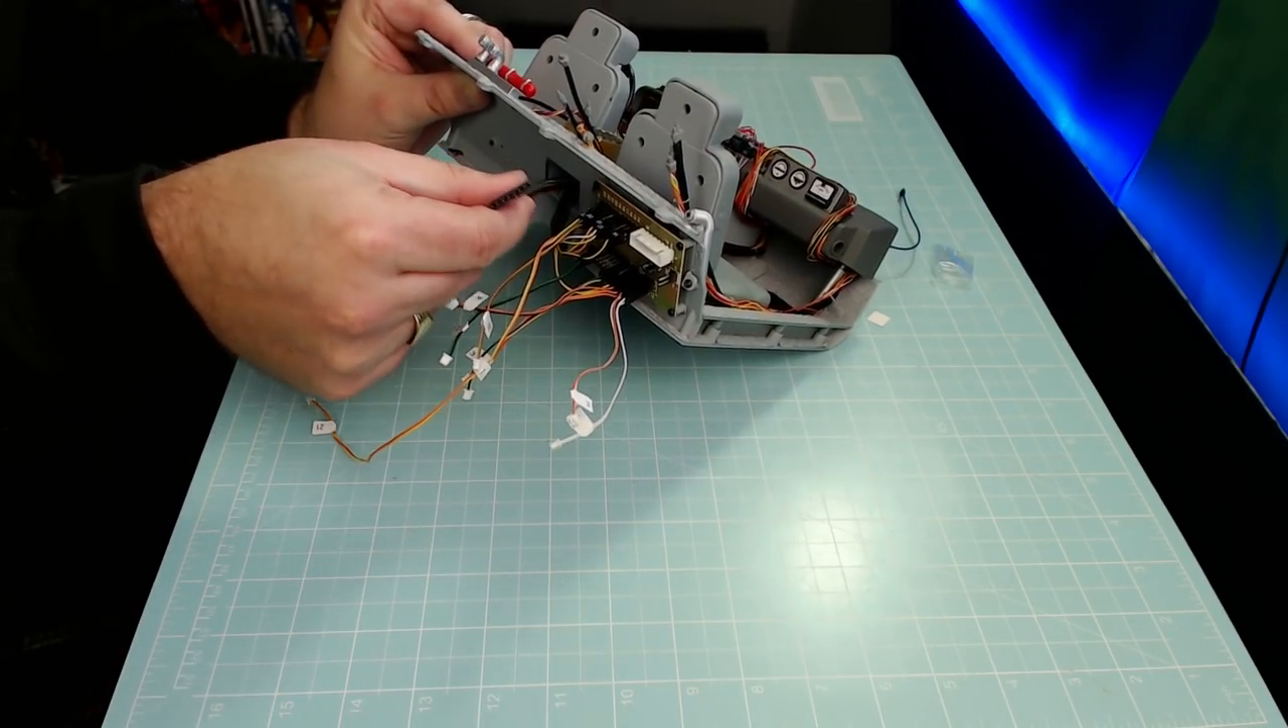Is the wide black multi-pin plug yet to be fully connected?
Yes.